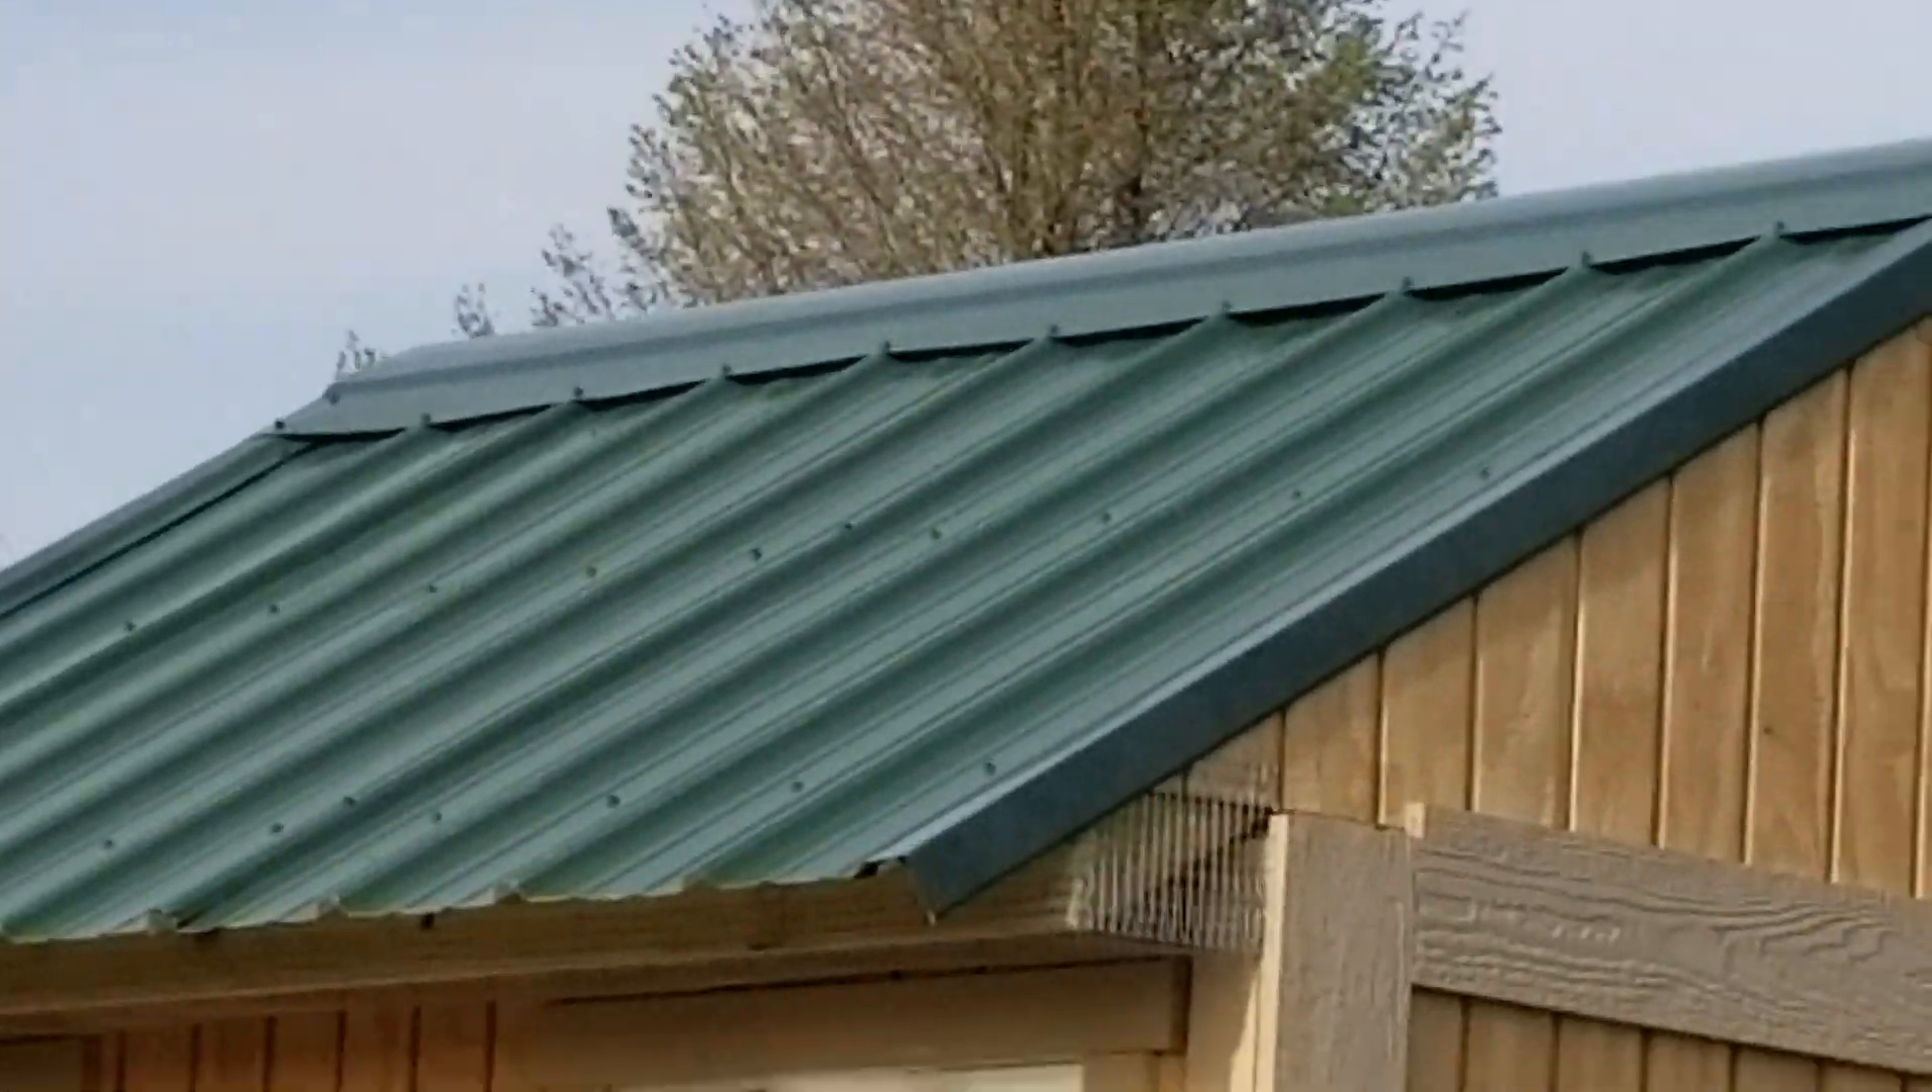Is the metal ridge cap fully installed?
Yes.